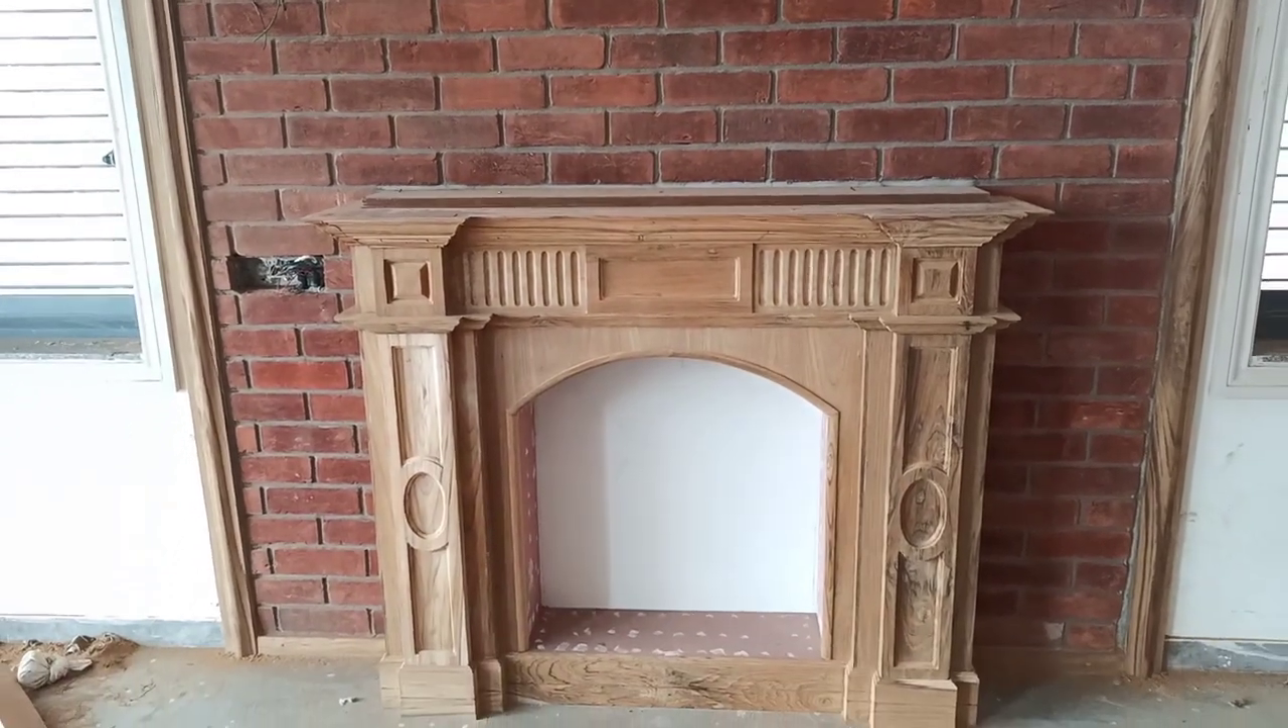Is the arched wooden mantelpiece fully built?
Yes.